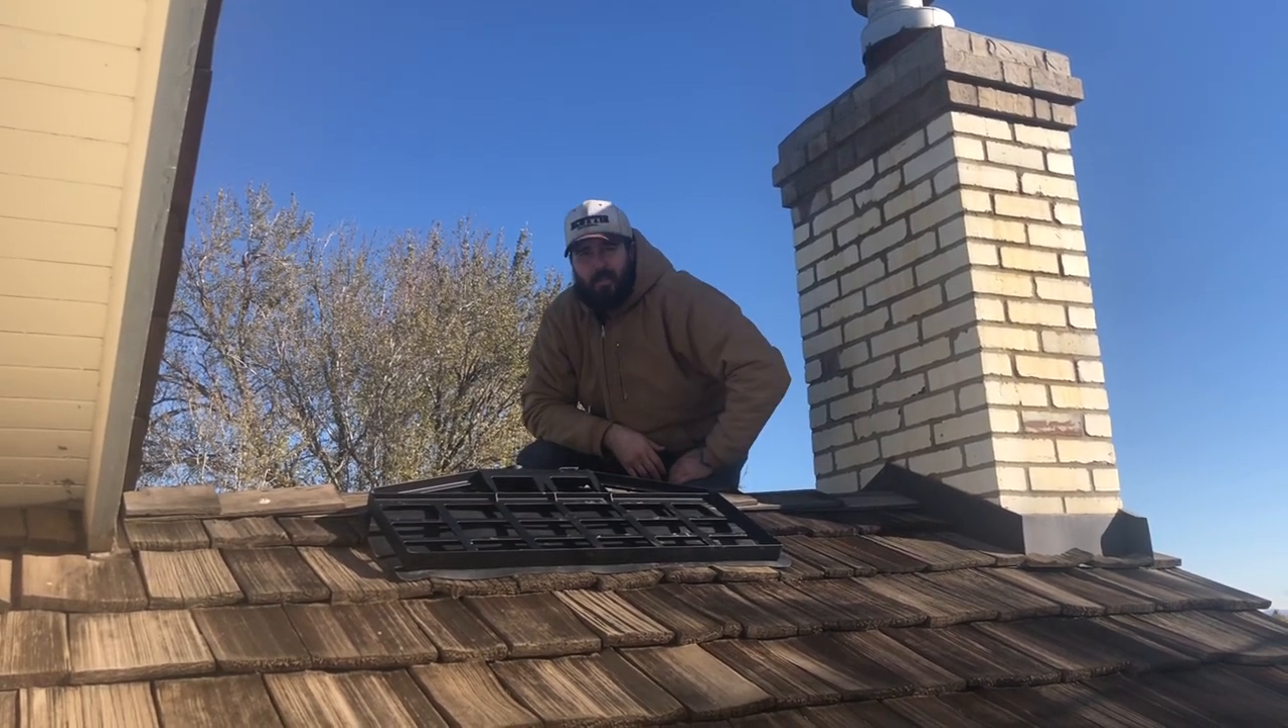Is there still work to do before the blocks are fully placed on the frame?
Yes.